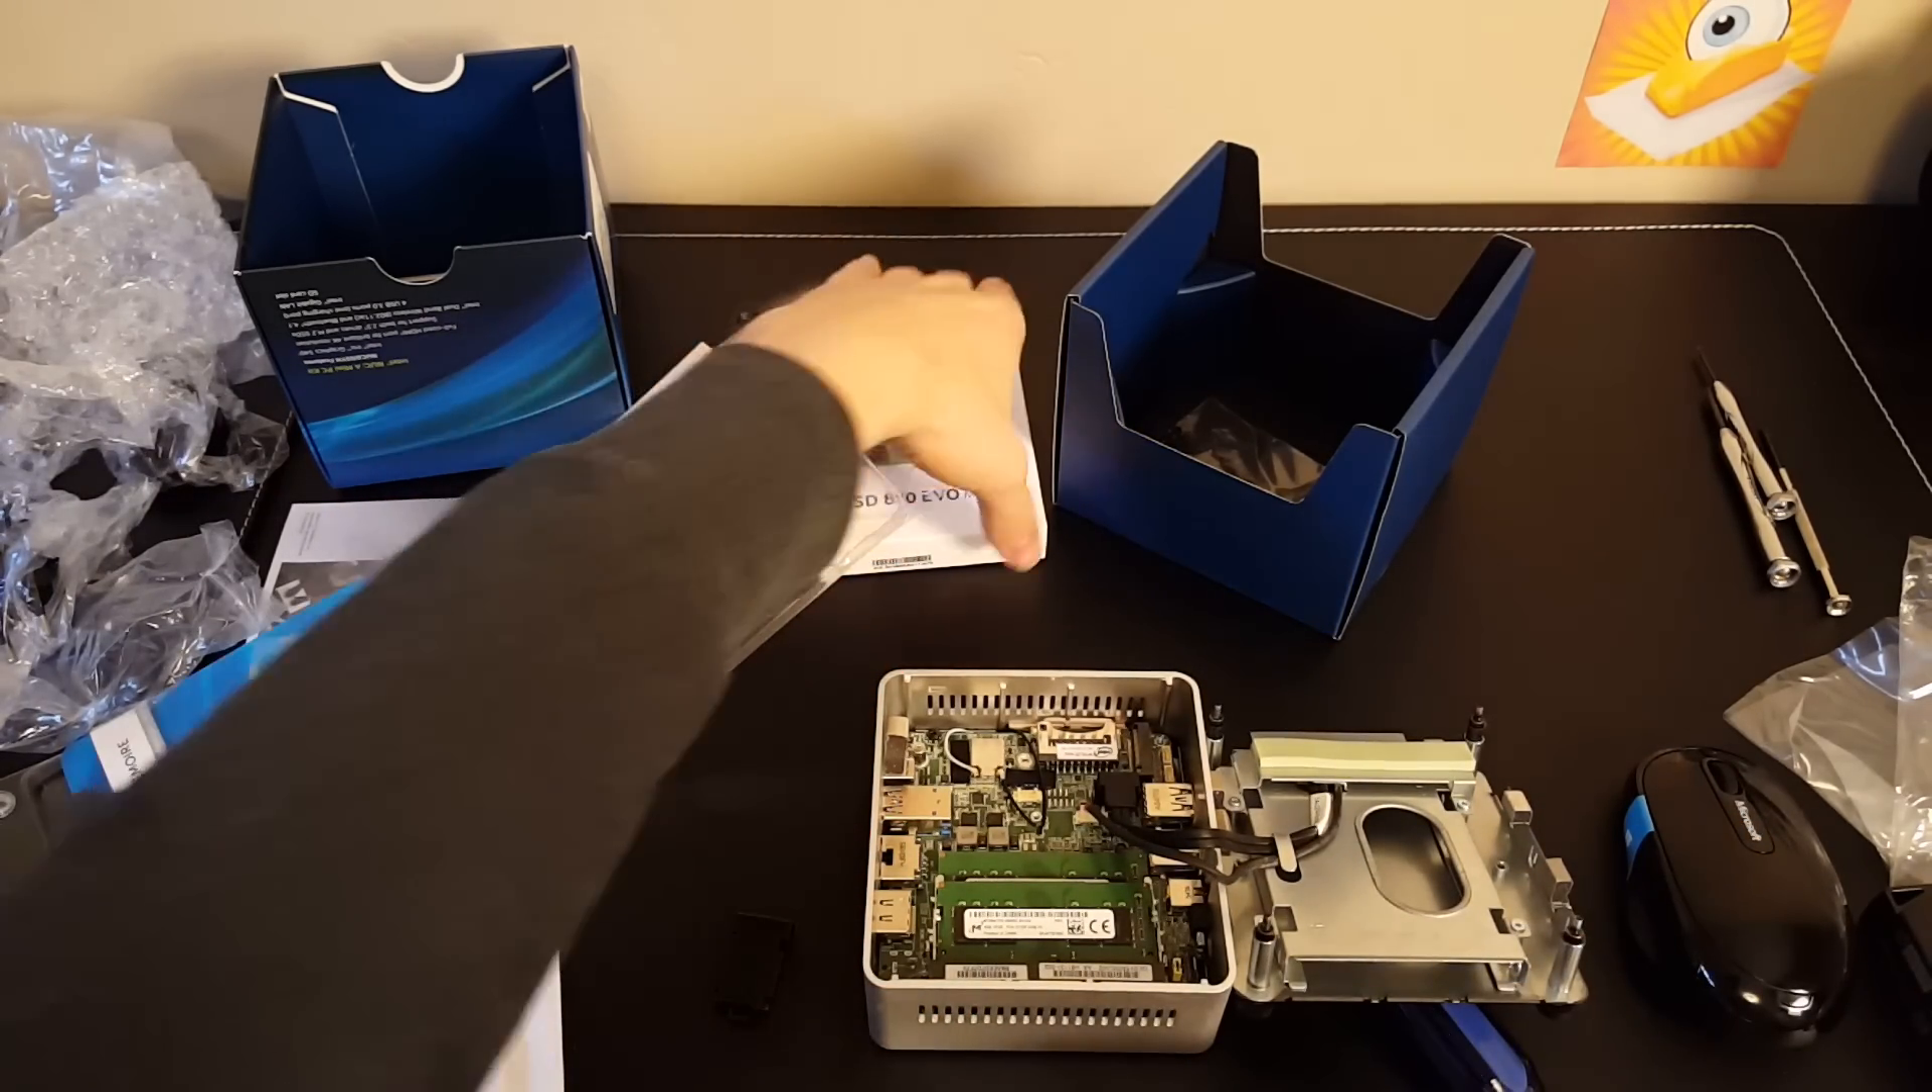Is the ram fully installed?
Yes.